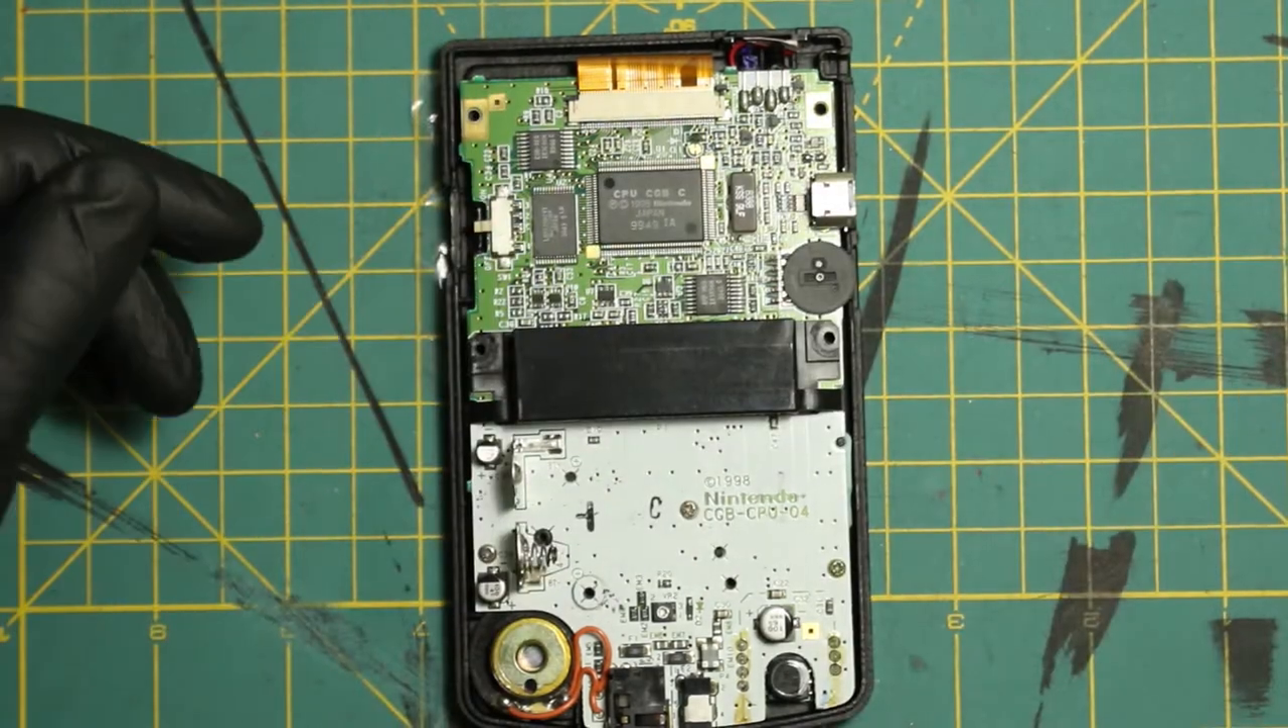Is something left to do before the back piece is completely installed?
Yes.